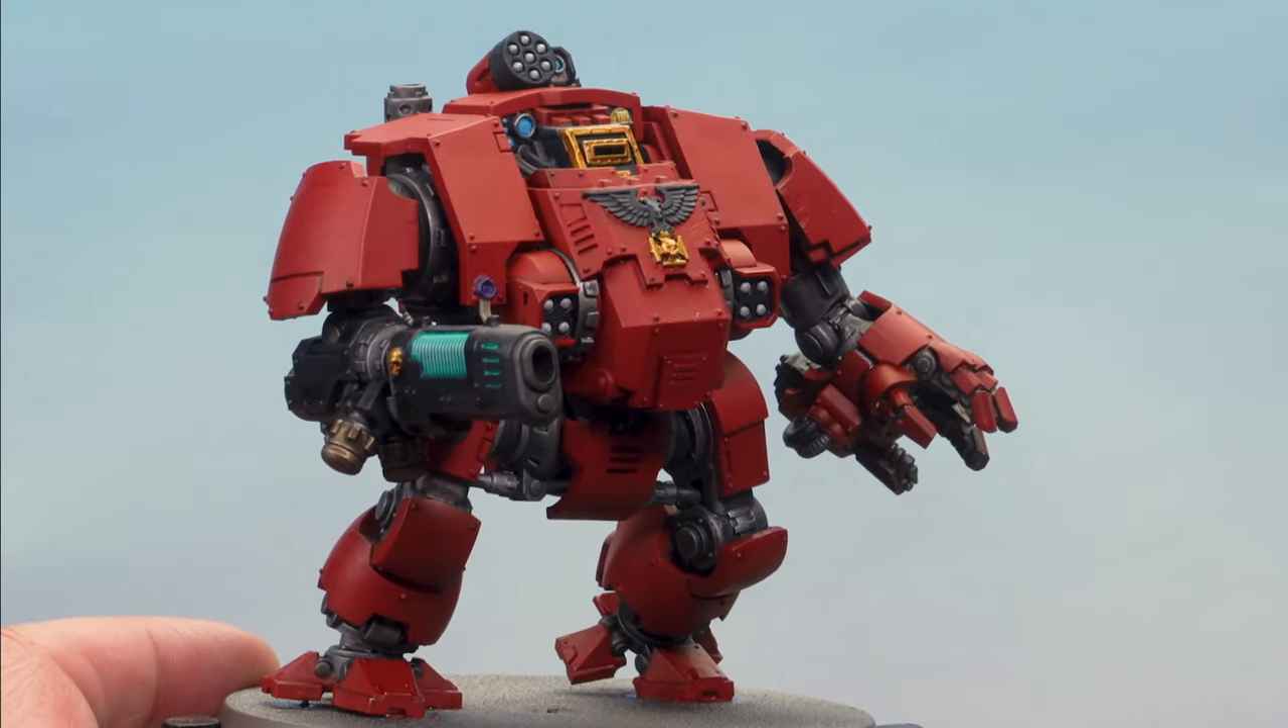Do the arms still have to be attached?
No.